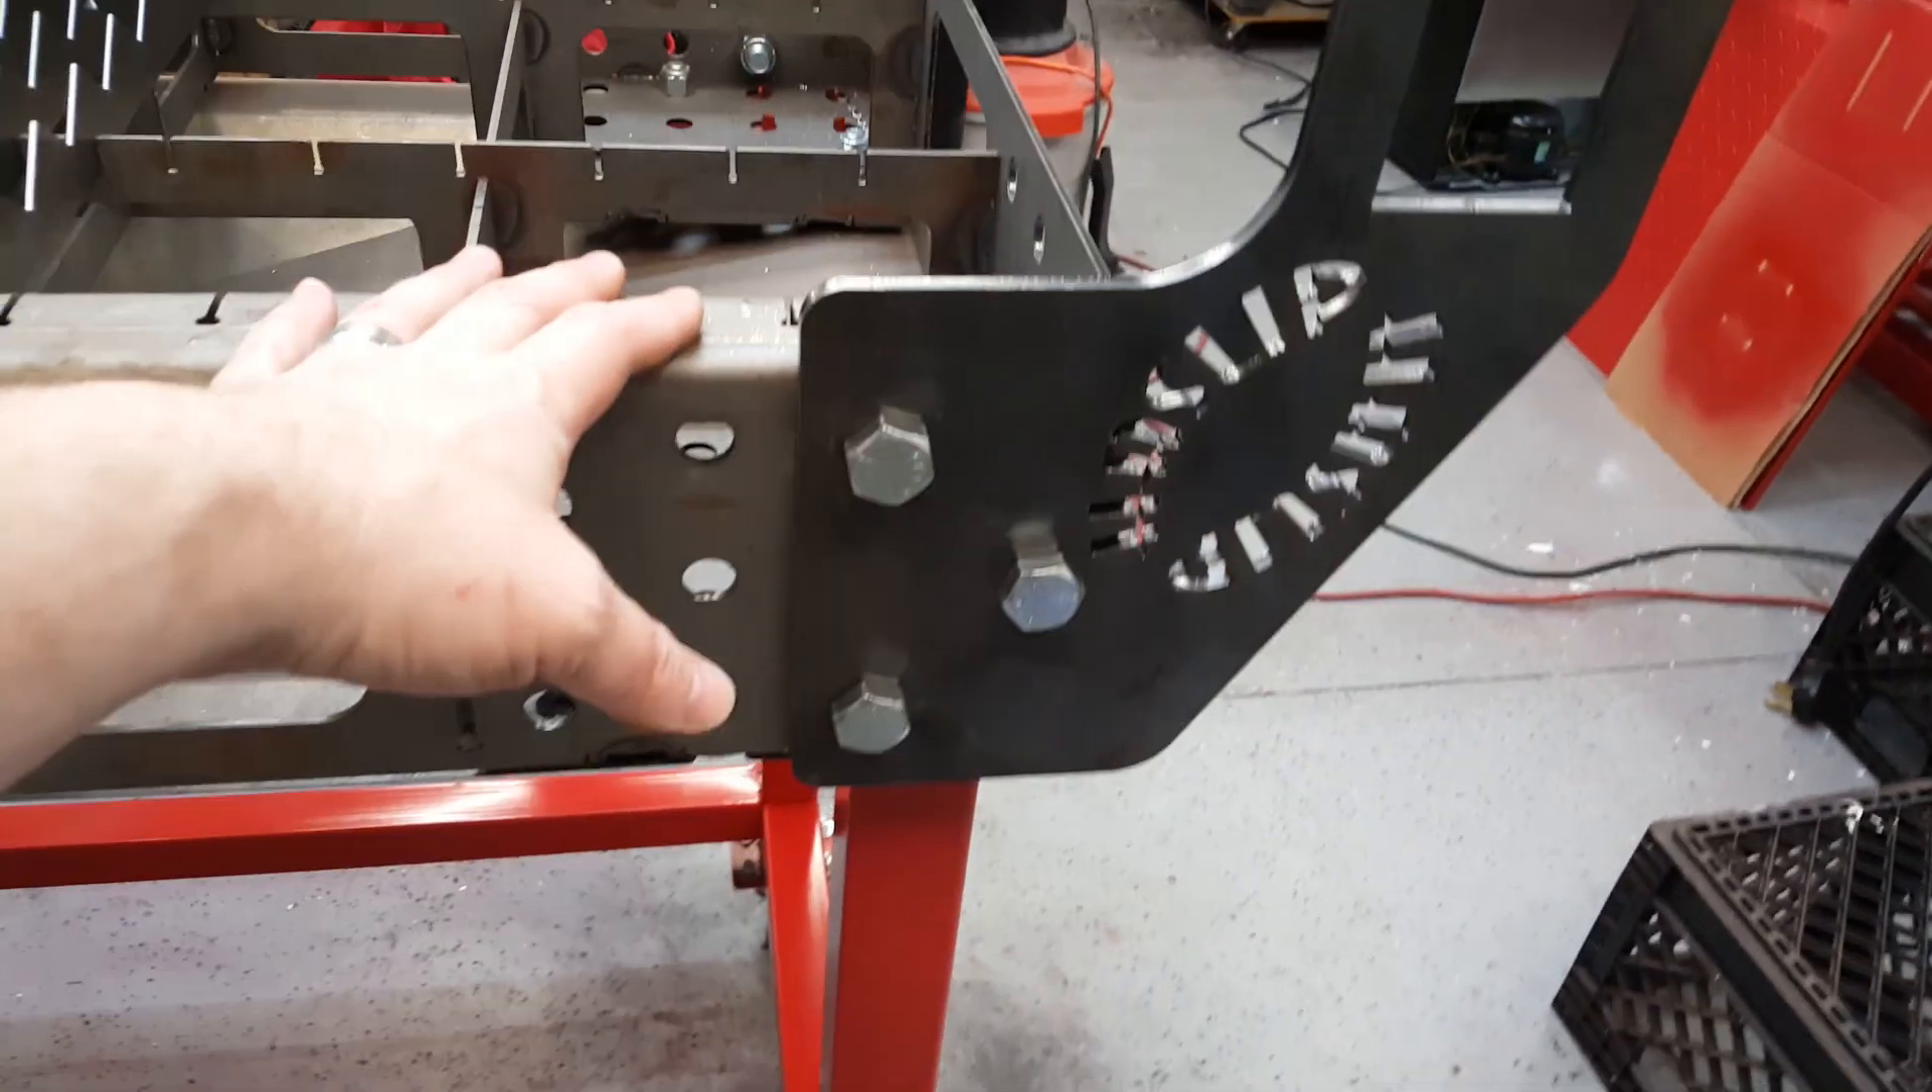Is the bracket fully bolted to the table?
Yes.